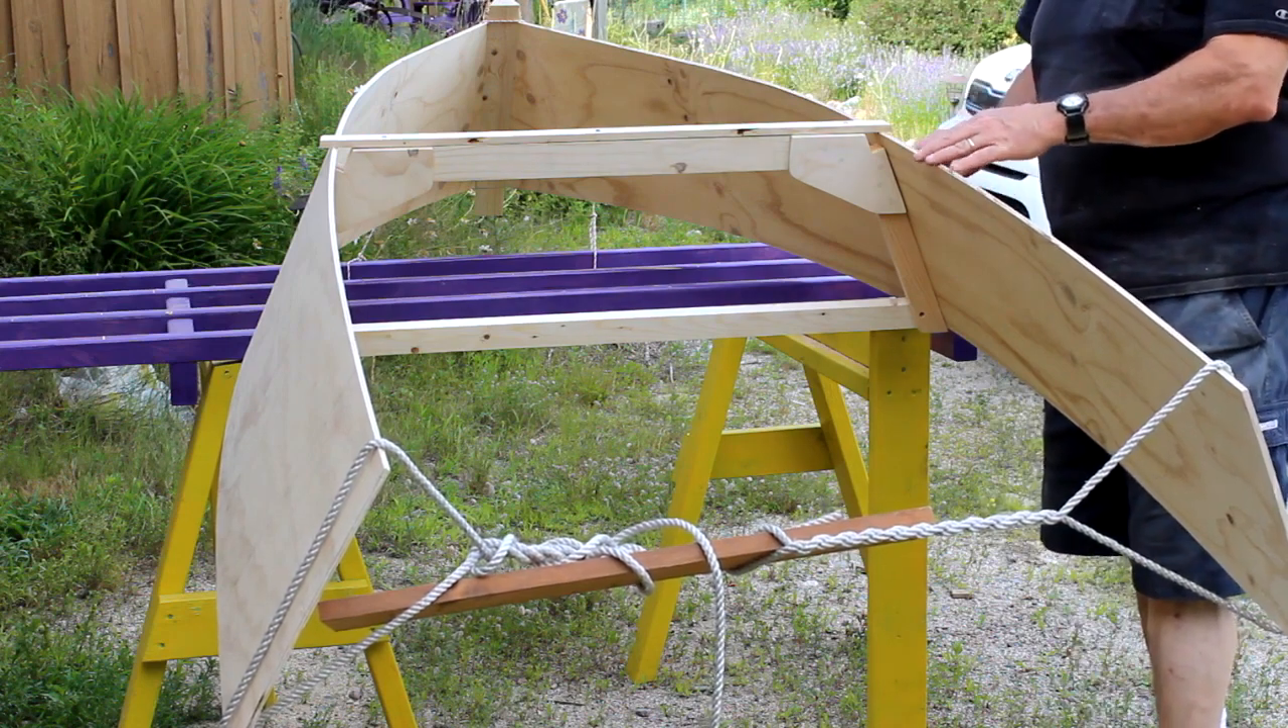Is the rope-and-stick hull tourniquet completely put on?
Yes.